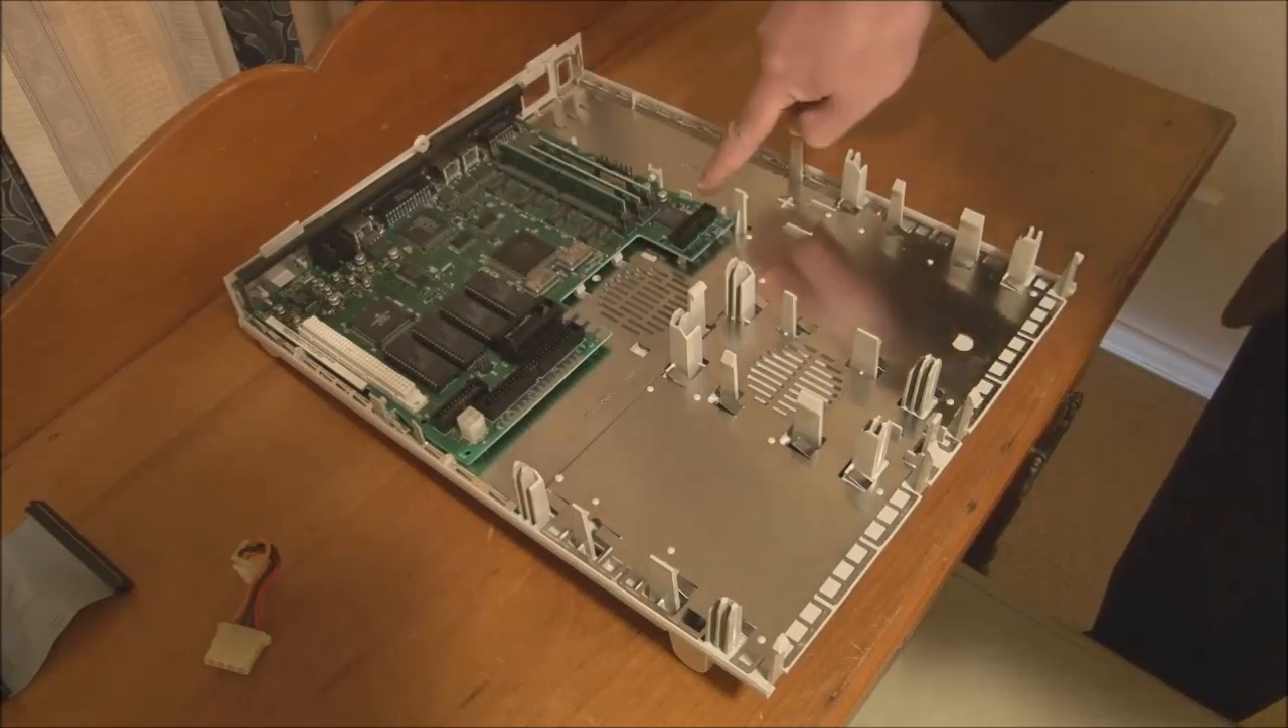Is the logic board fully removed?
No.